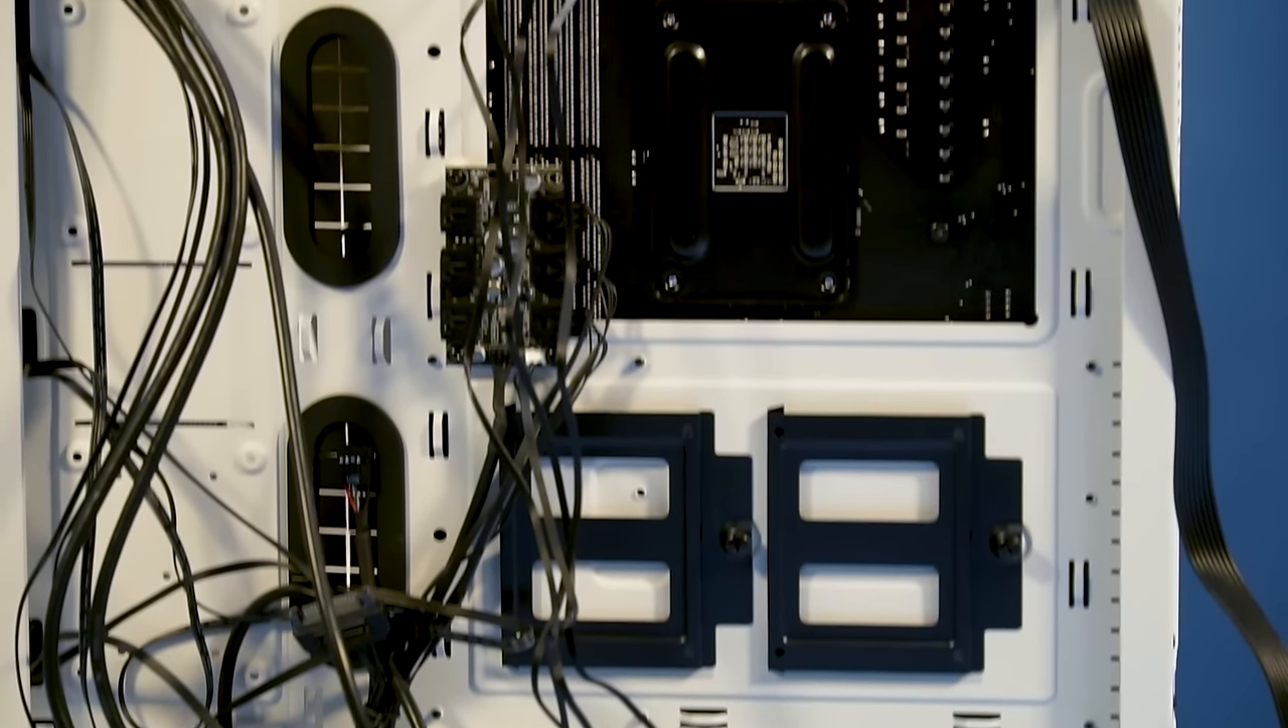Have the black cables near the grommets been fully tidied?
No.